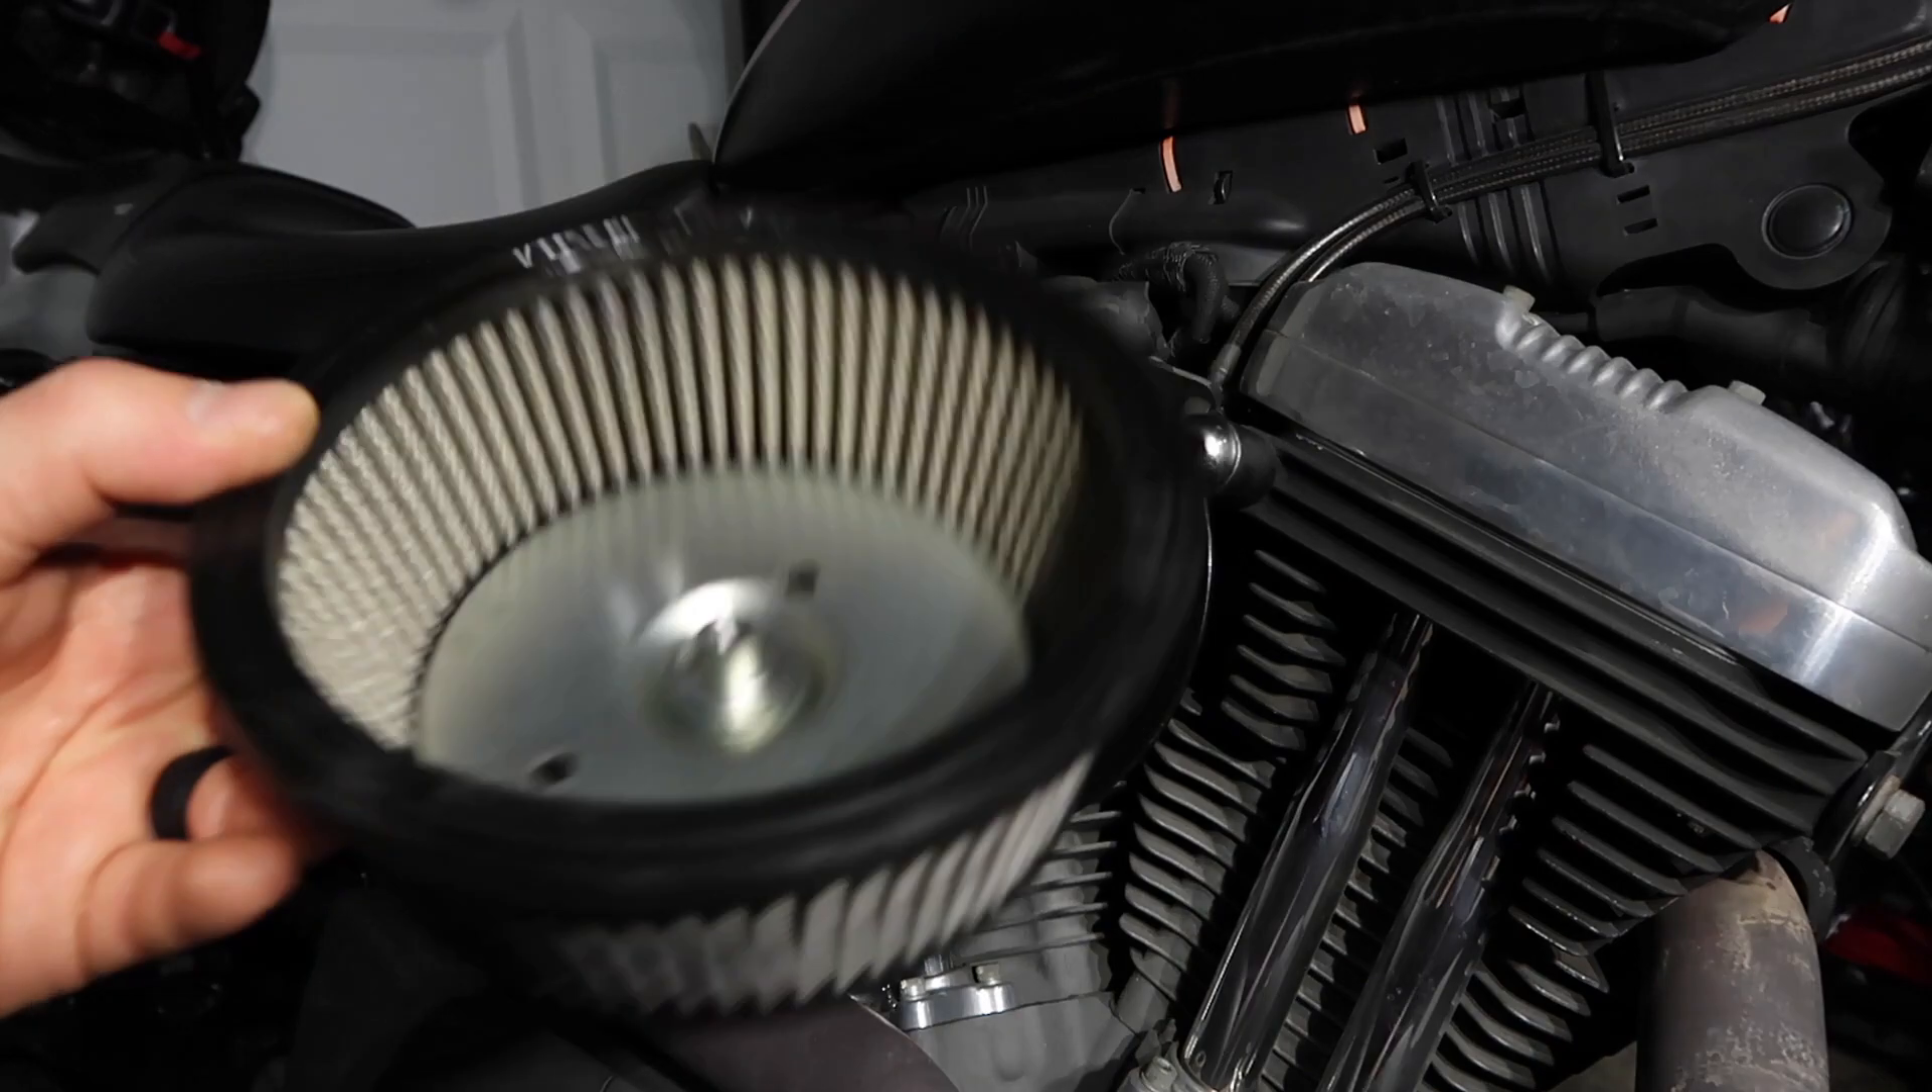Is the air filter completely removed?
Yes.